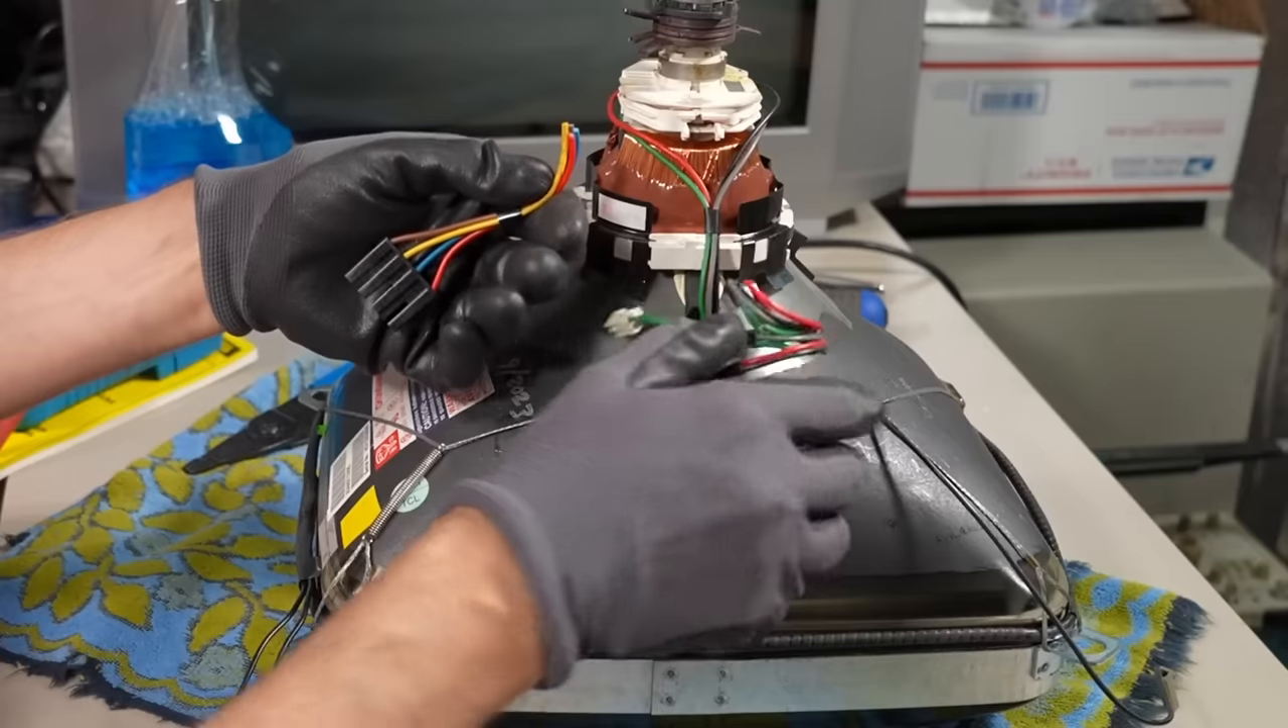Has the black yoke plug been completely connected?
No.